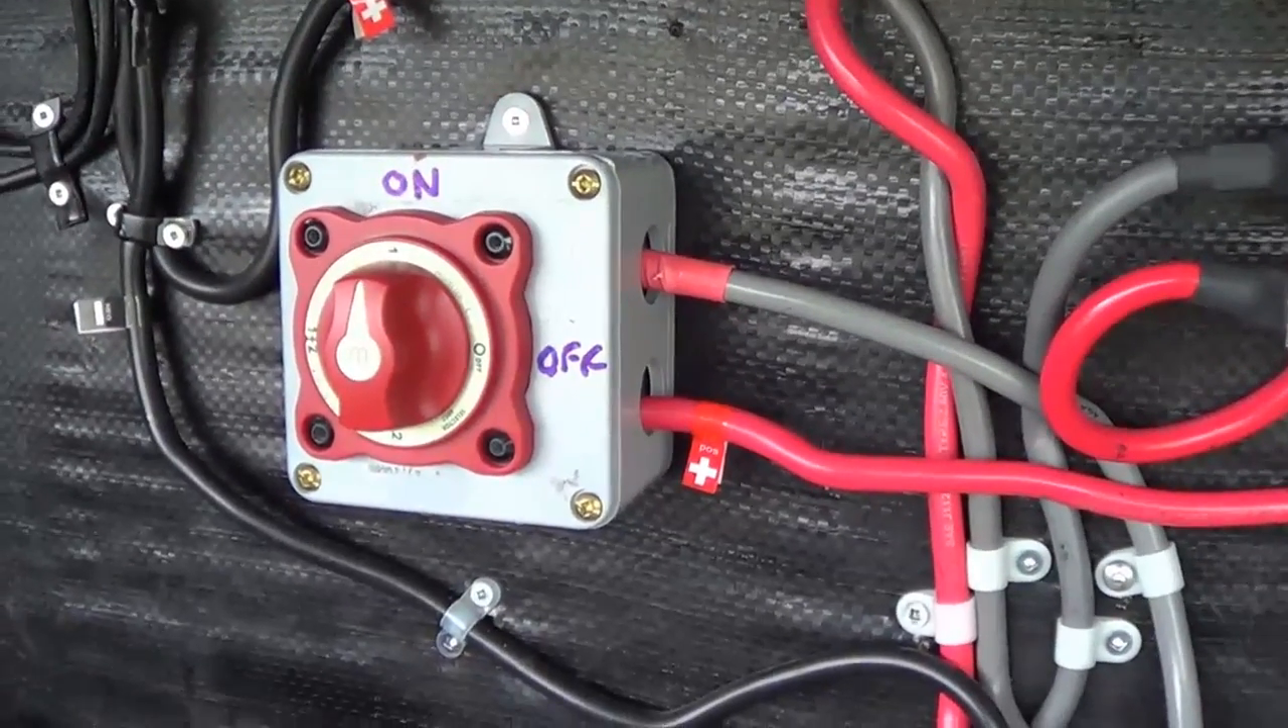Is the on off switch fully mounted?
Yes.